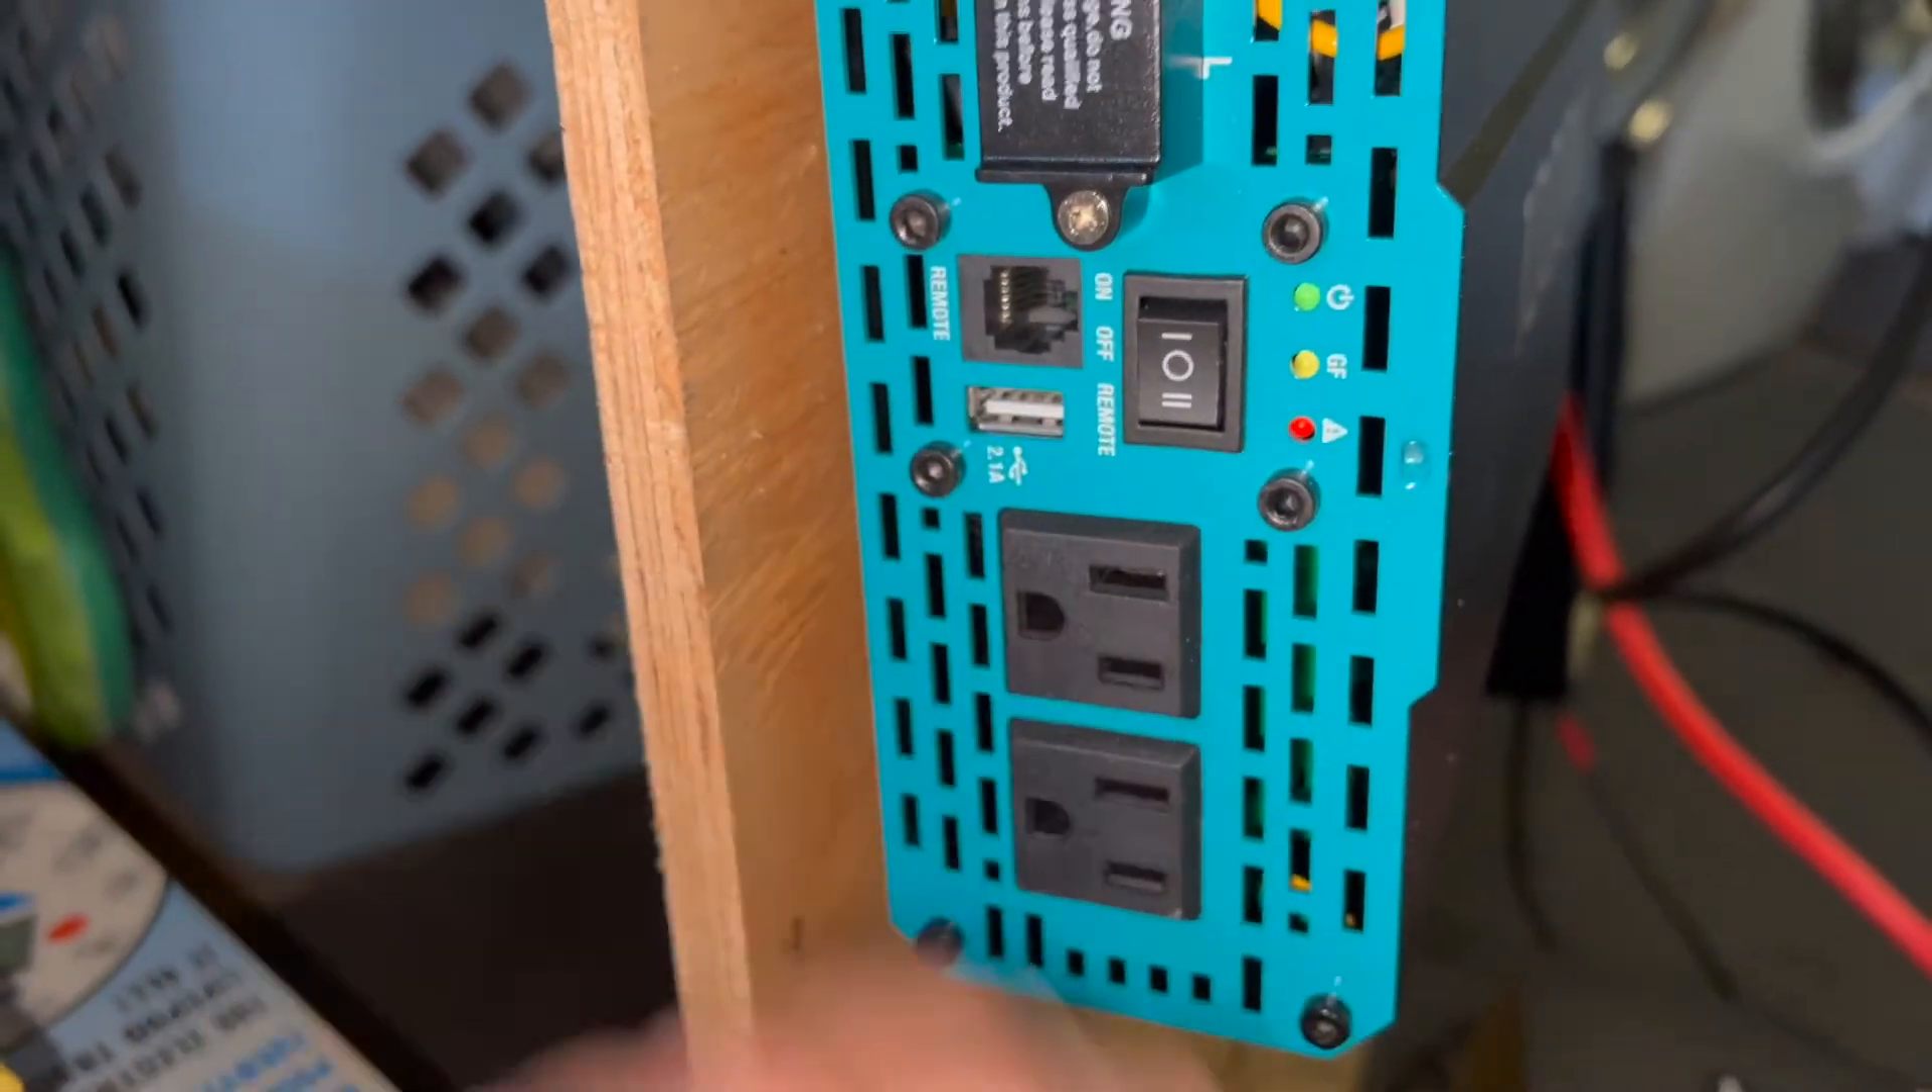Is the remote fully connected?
No.